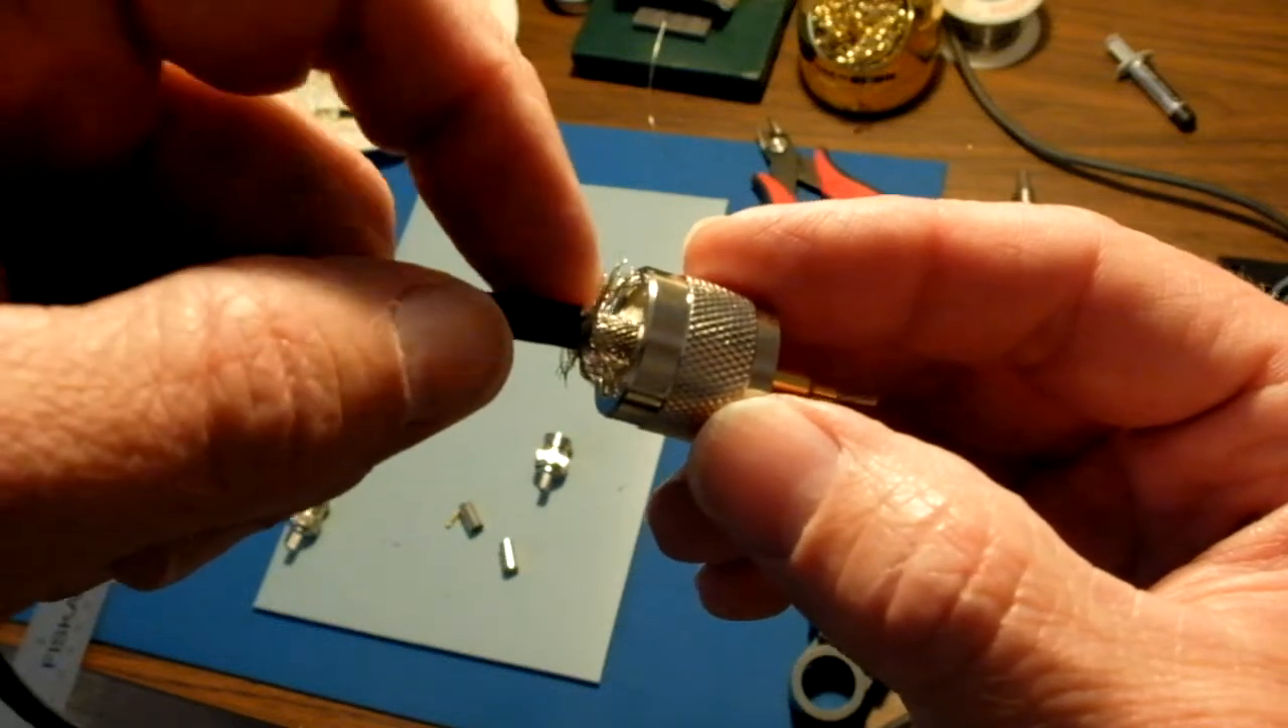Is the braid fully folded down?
No.